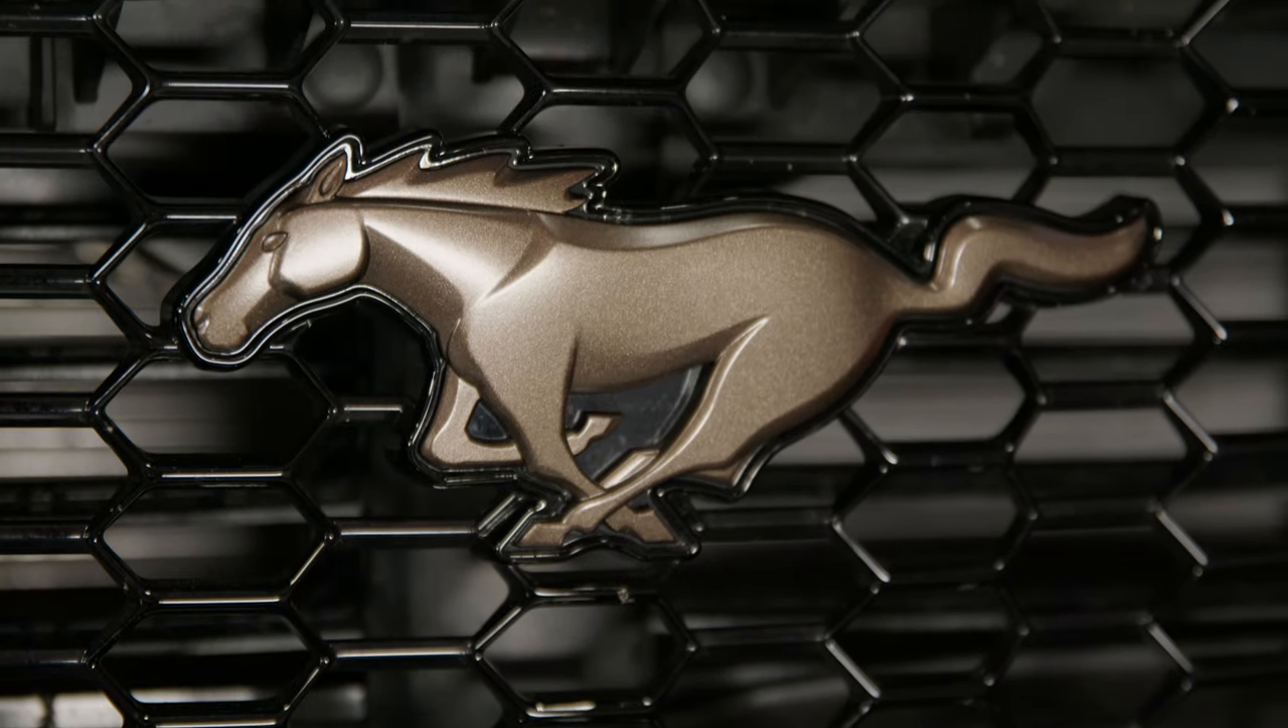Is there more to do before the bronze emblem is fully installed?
No.